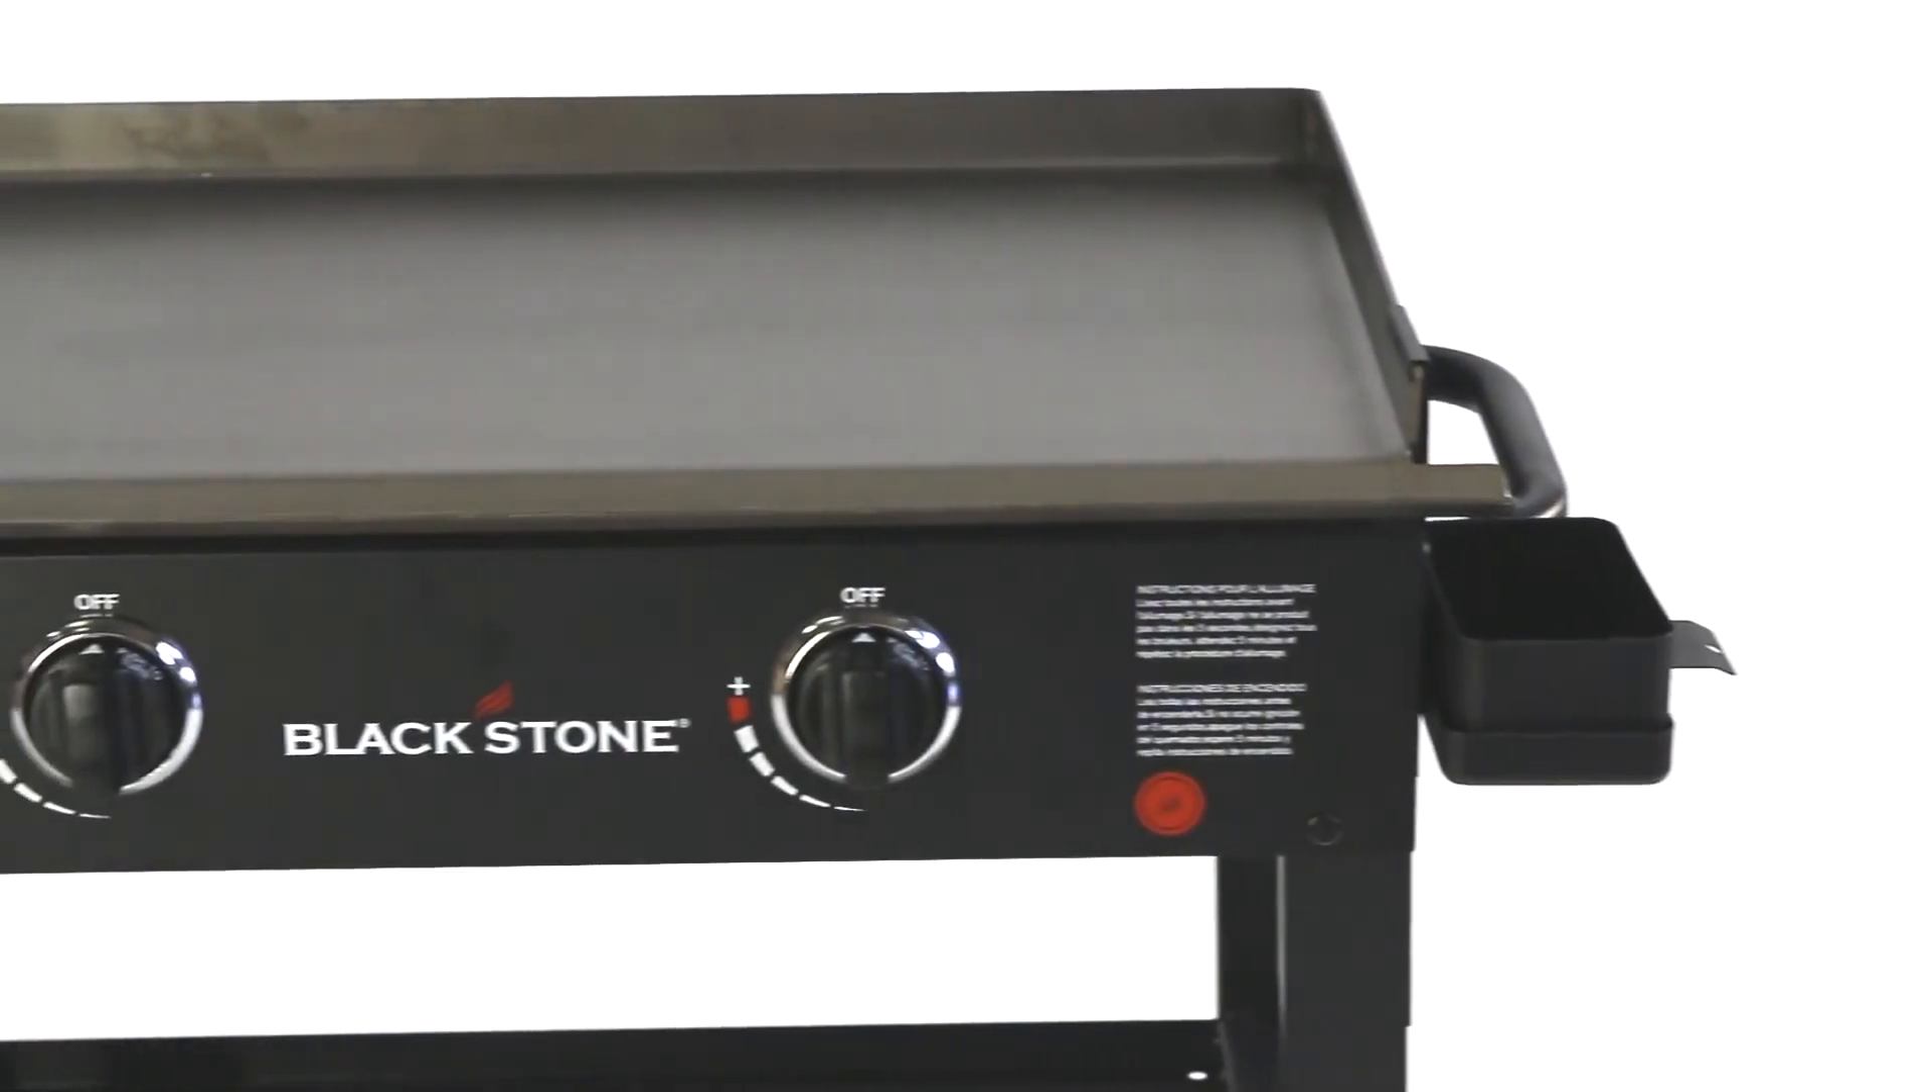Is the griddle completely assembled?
Yes.